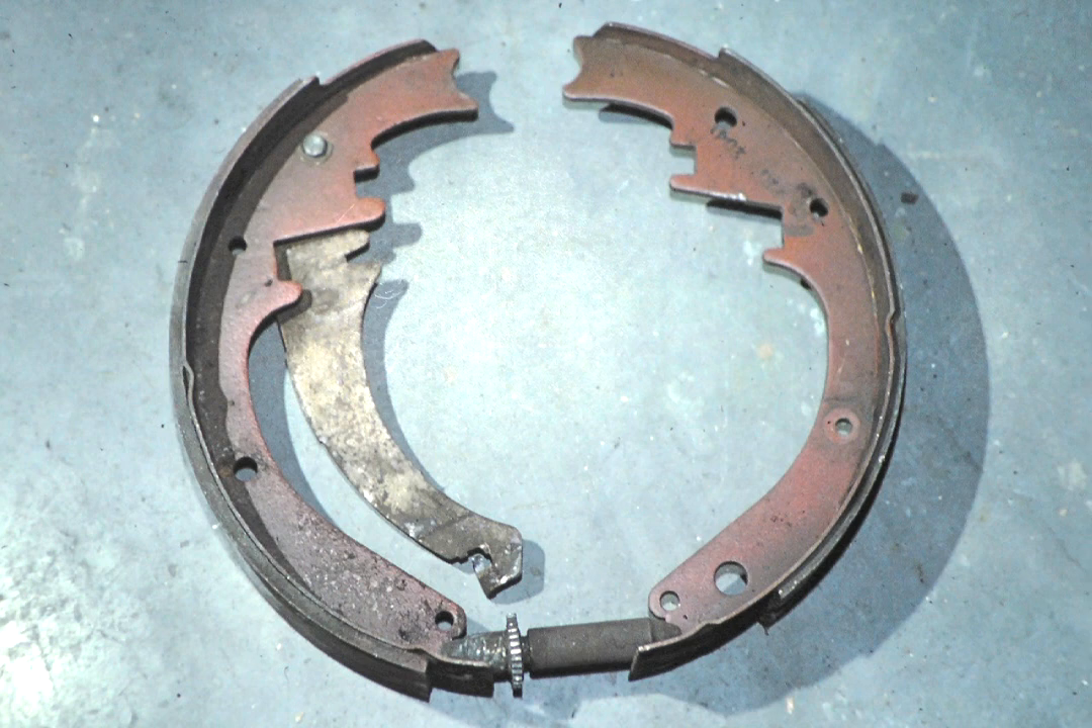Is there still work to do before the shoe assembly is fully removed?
No.